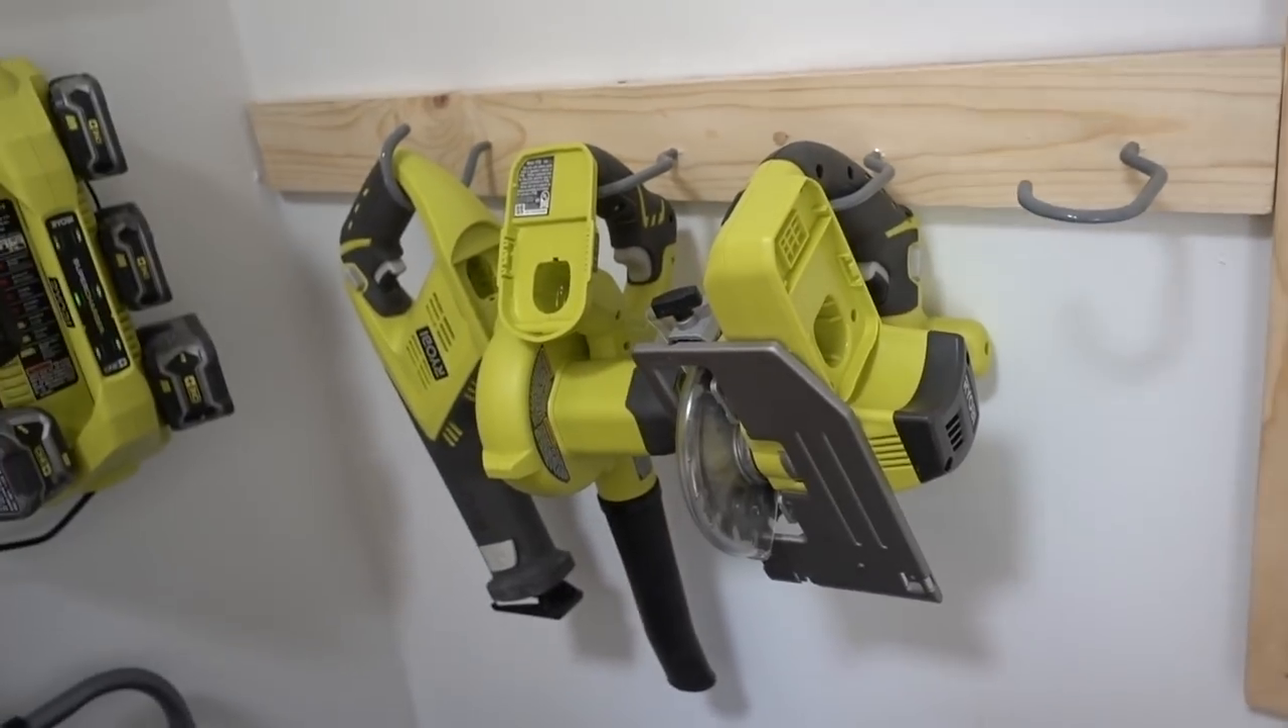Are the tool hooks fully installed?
Yes.